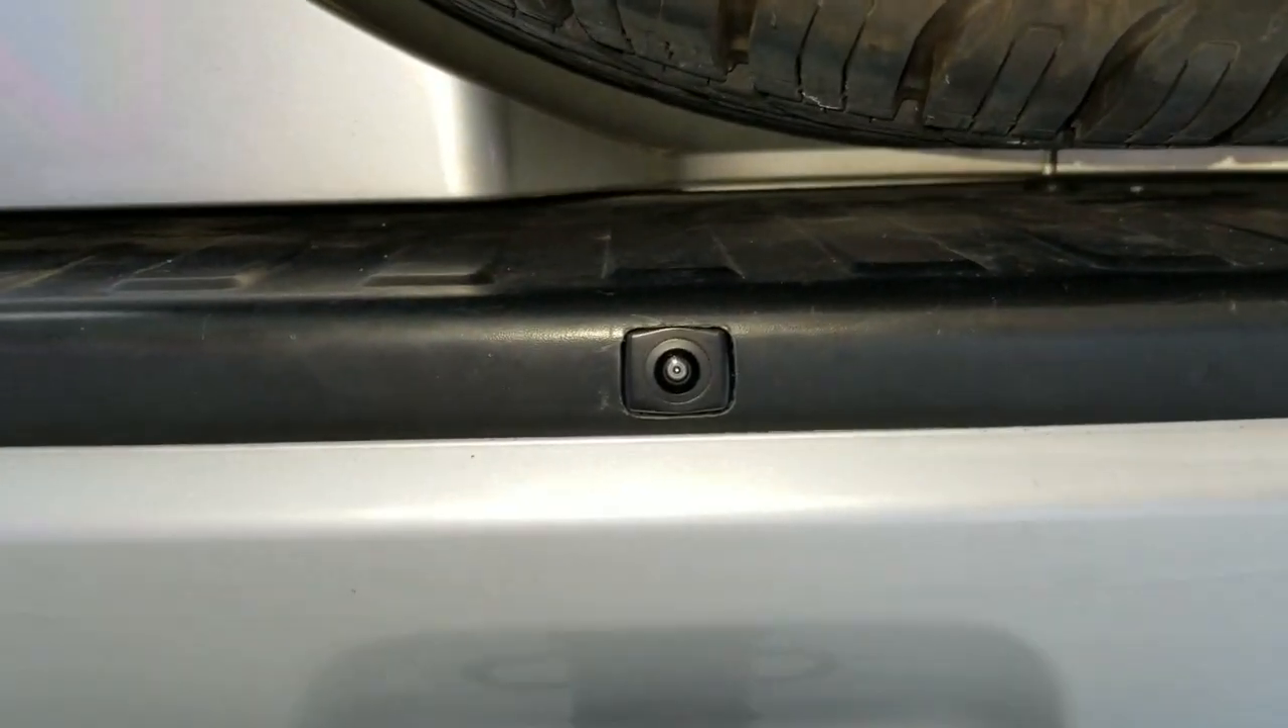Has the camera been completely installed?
Yes.